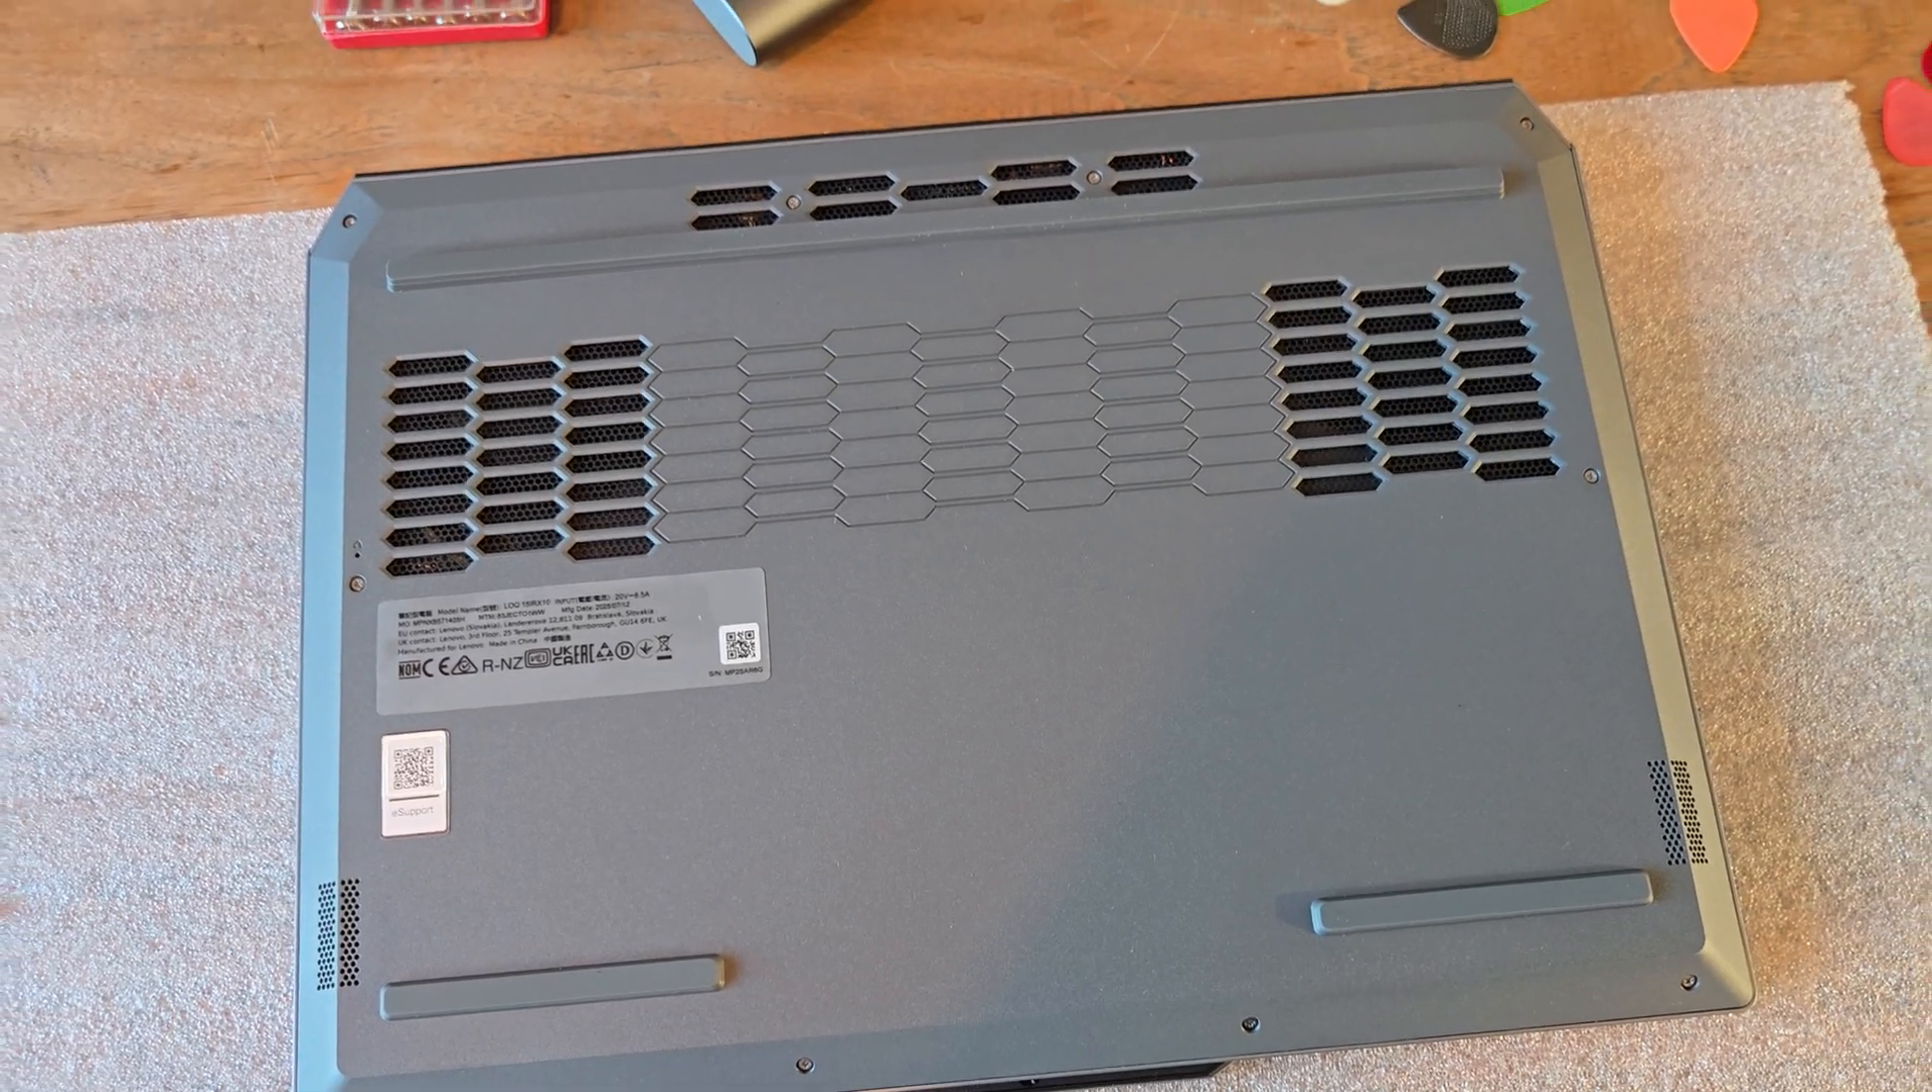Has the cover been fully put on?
Yes.